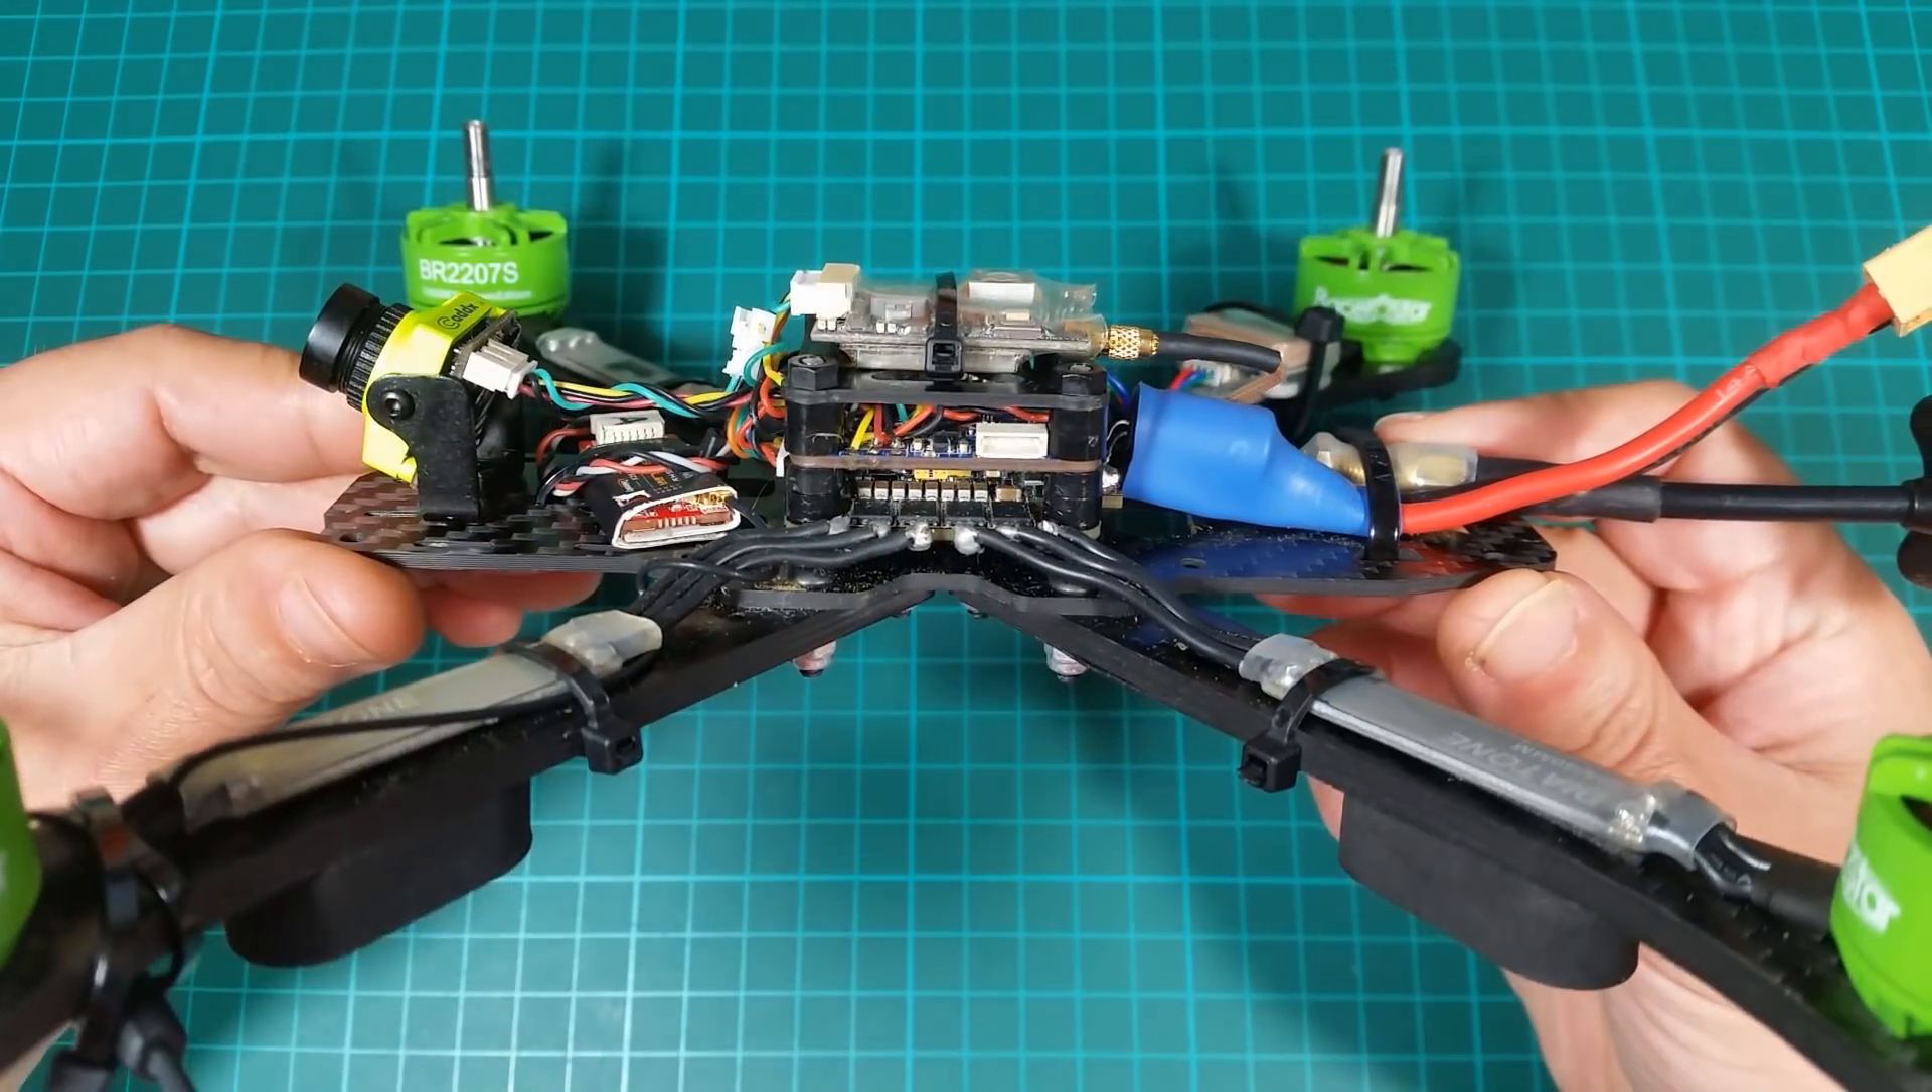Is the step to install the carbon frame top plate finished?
No.